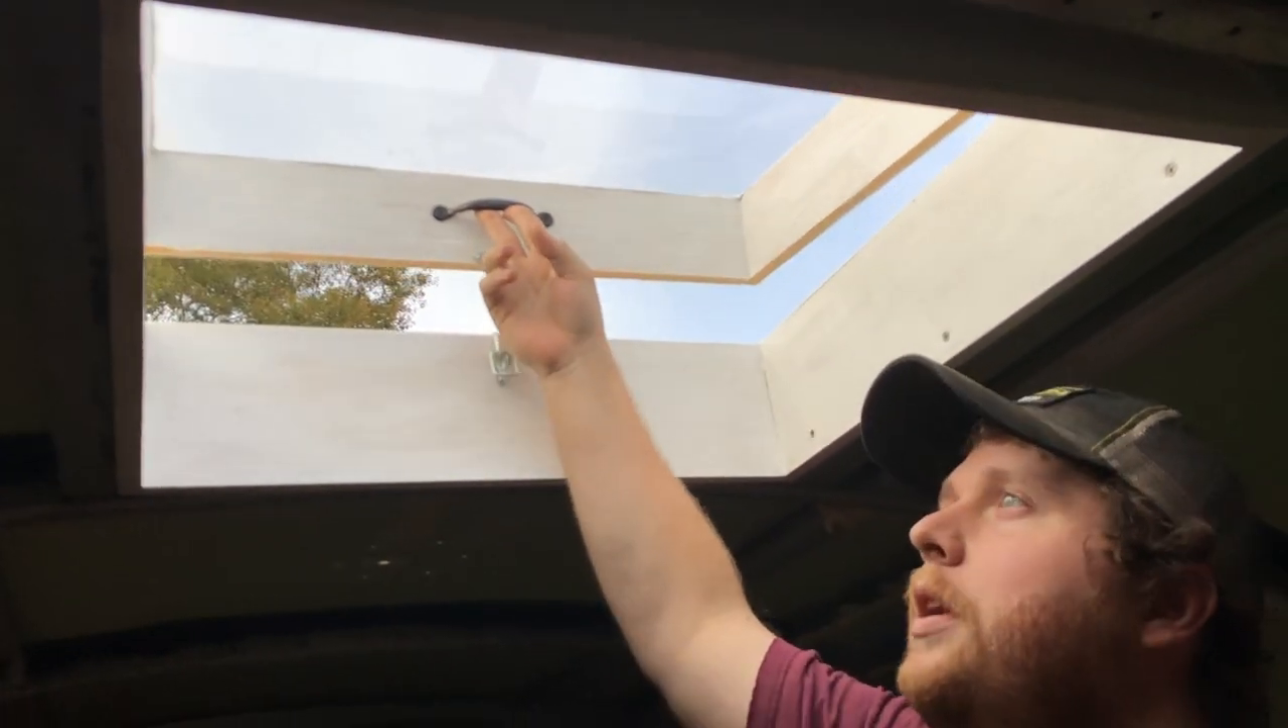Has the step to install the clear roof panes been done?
Yes.